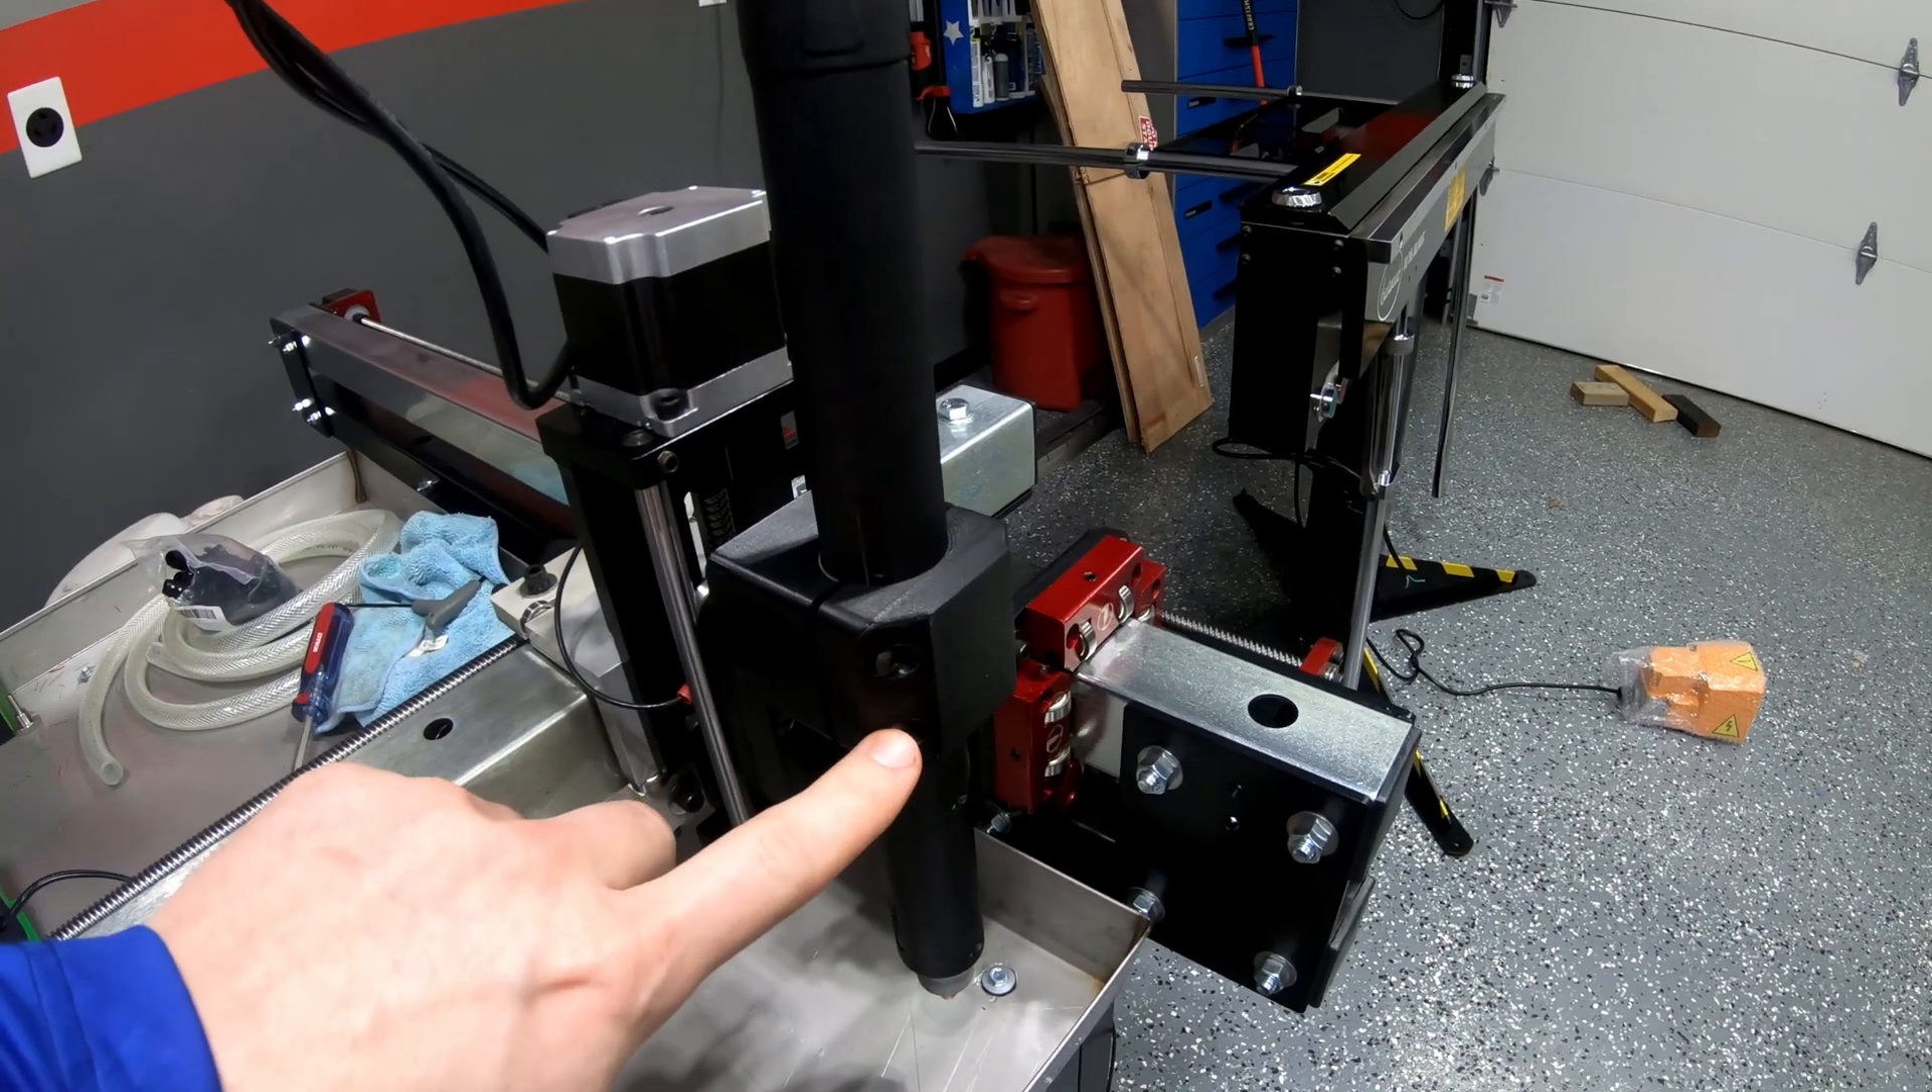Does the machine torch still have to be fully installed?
No.